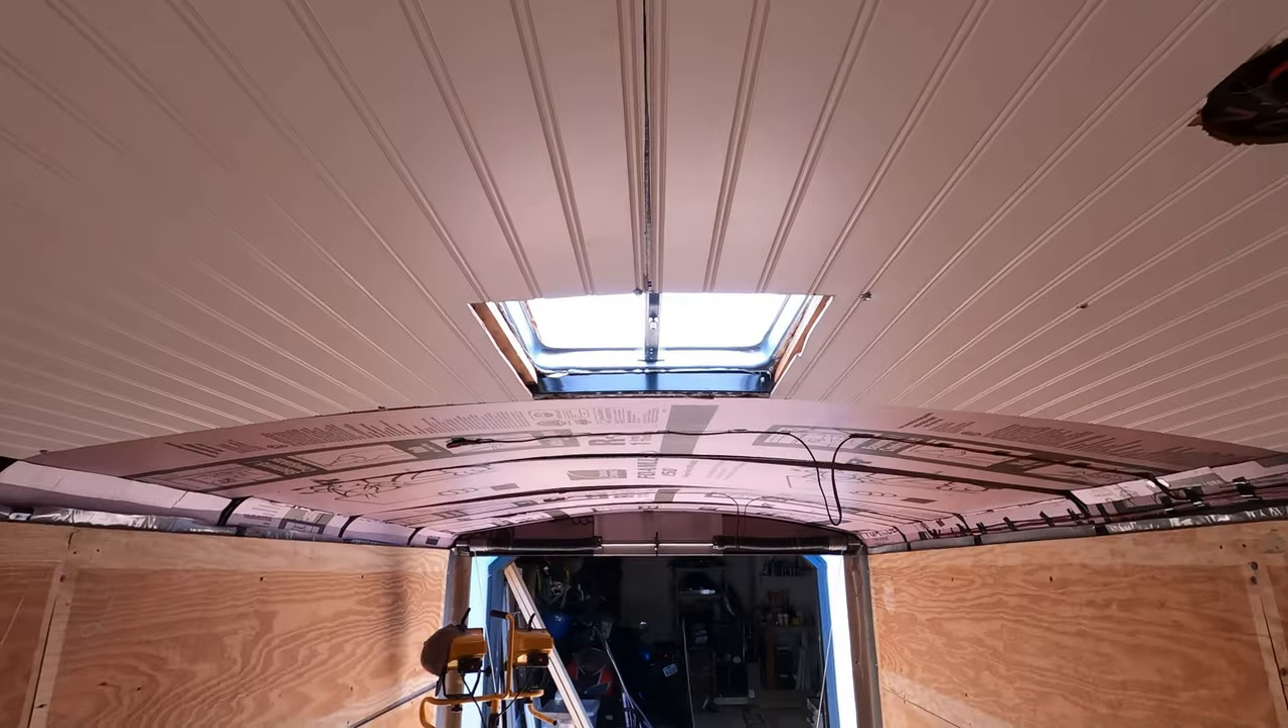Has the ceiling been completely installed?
No.